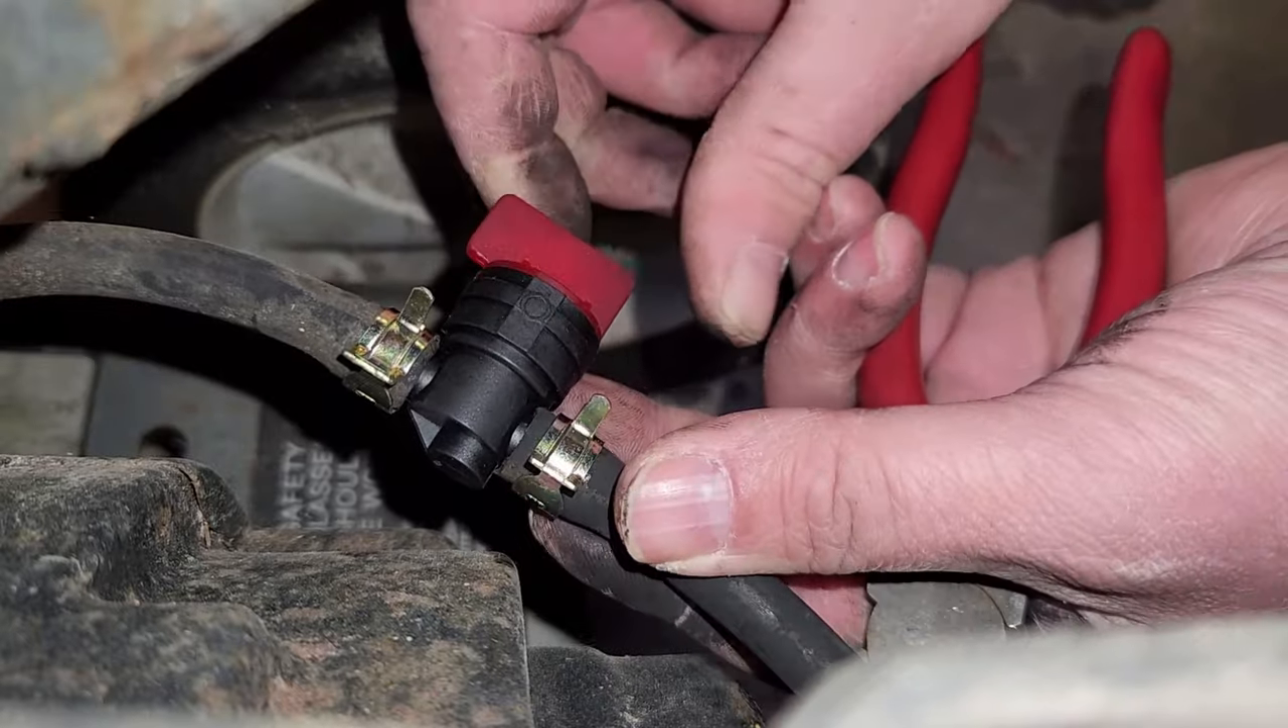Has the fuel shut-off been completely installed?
Yes.